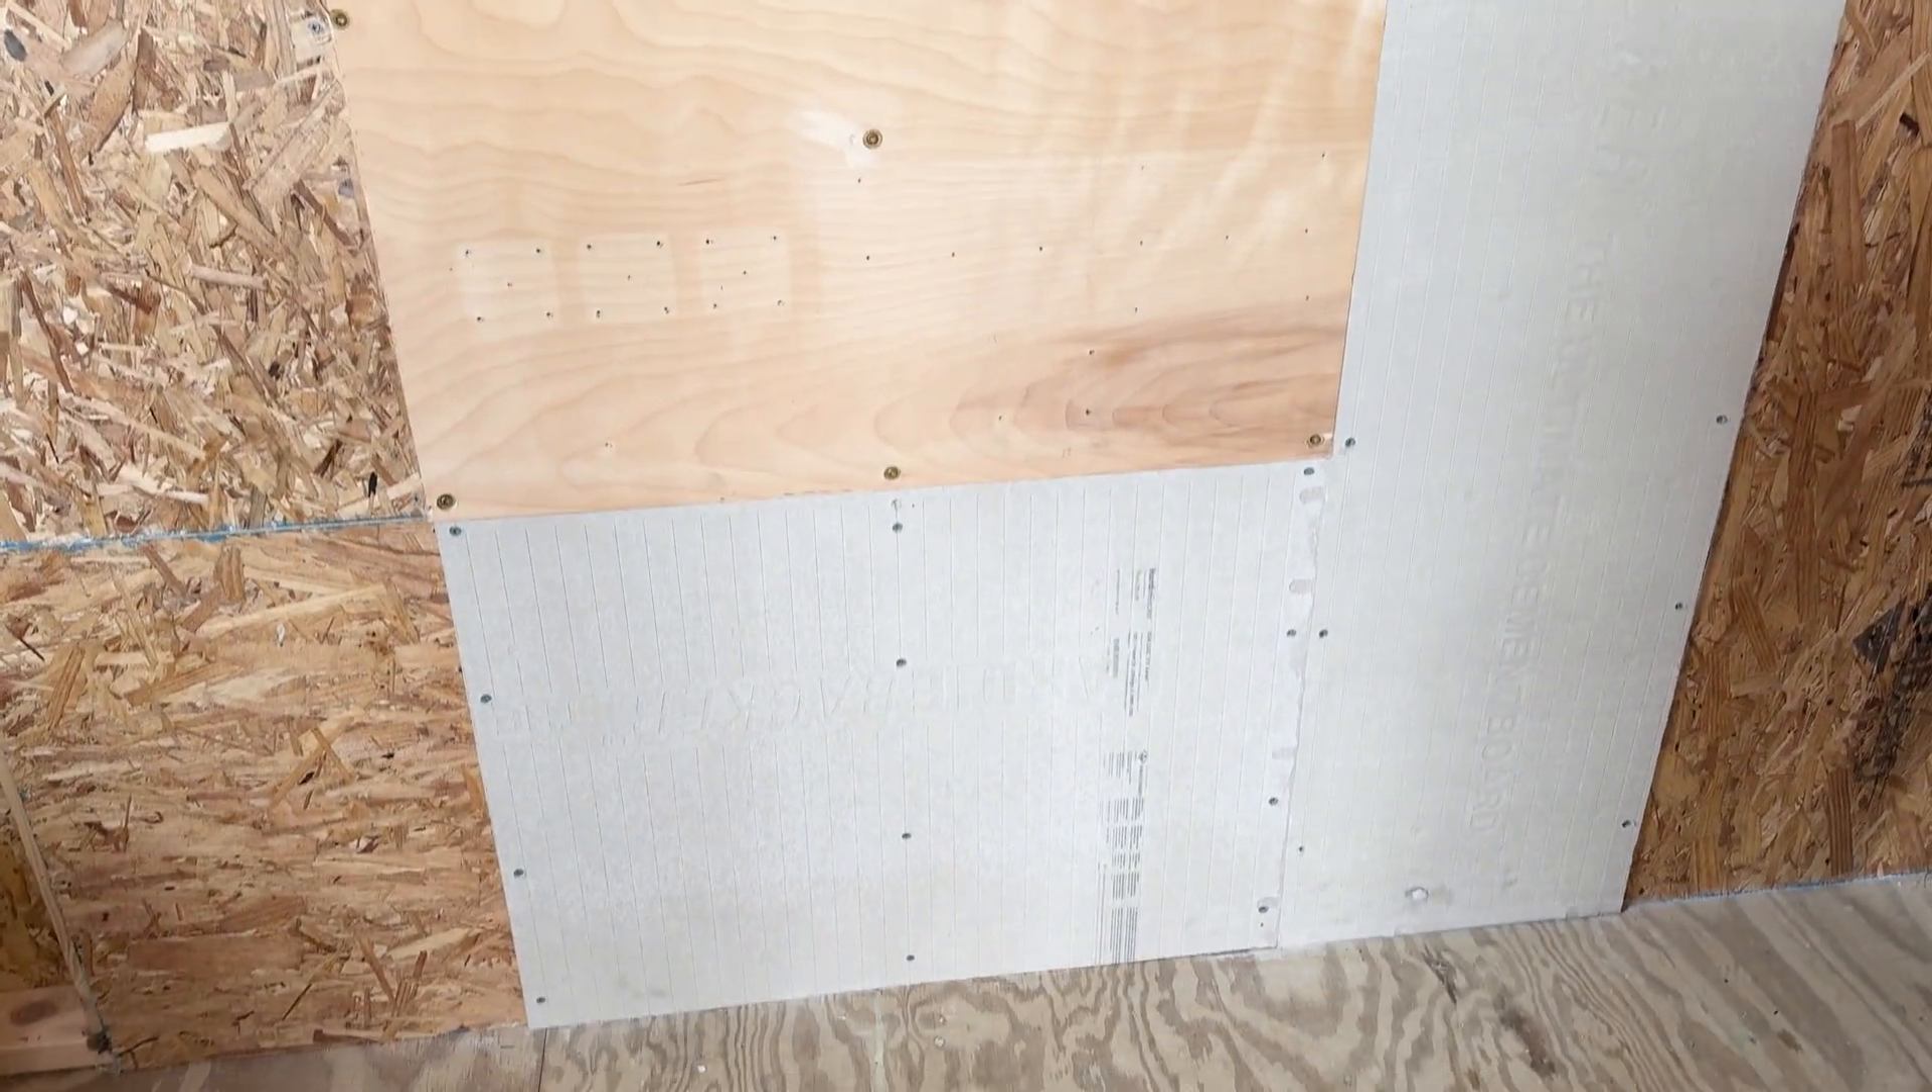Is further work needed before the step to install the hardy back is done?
No.